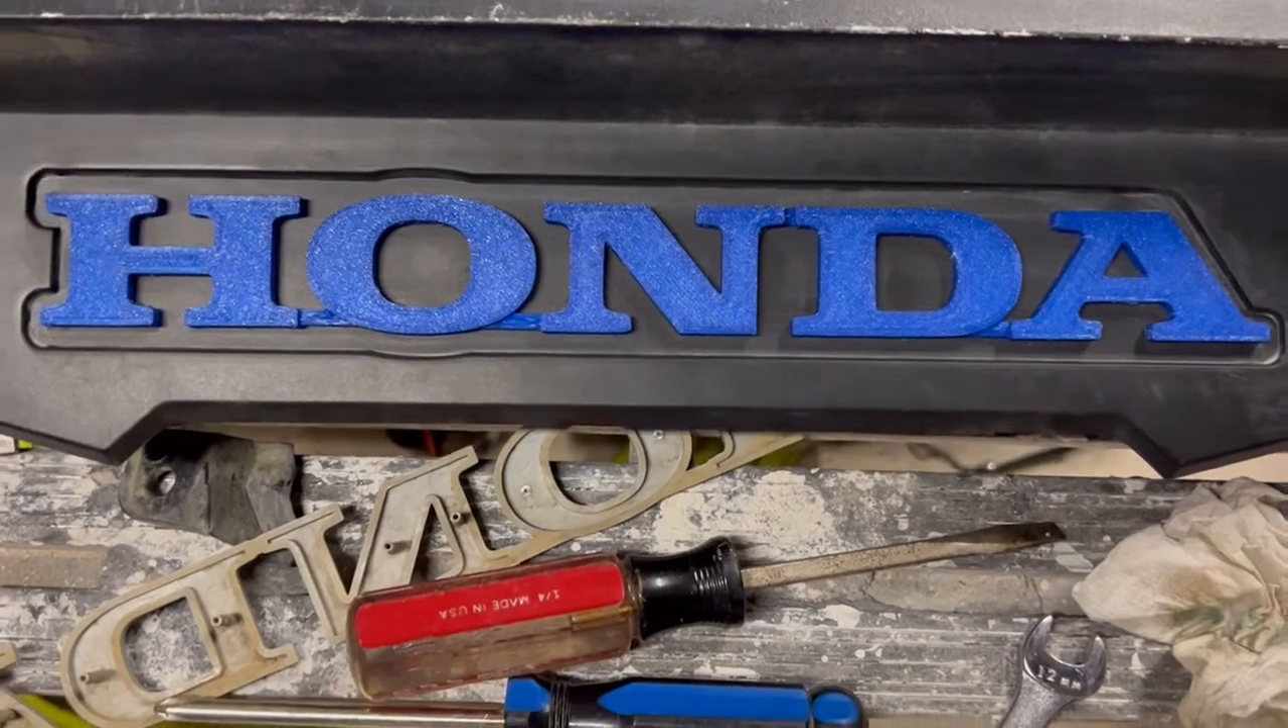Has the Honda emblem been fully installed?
Yes.